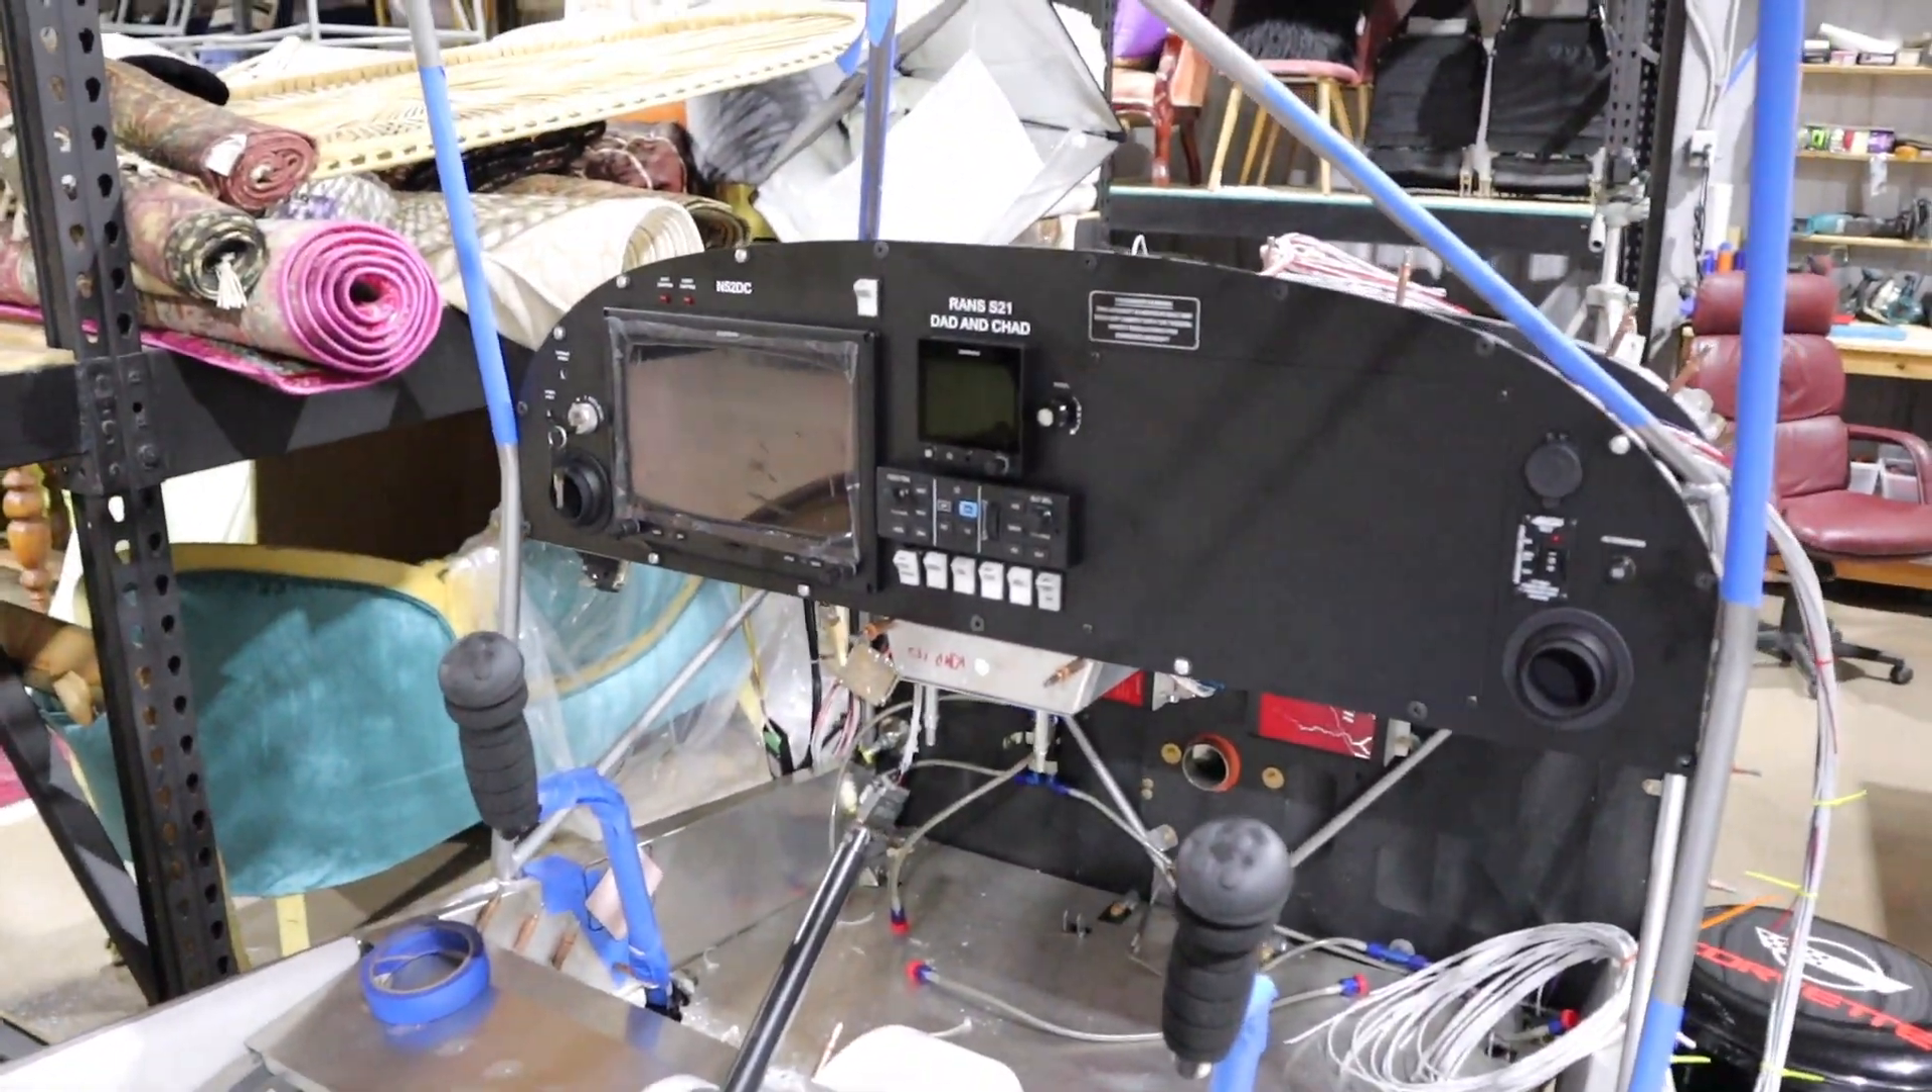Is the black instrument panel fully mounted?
Yes.